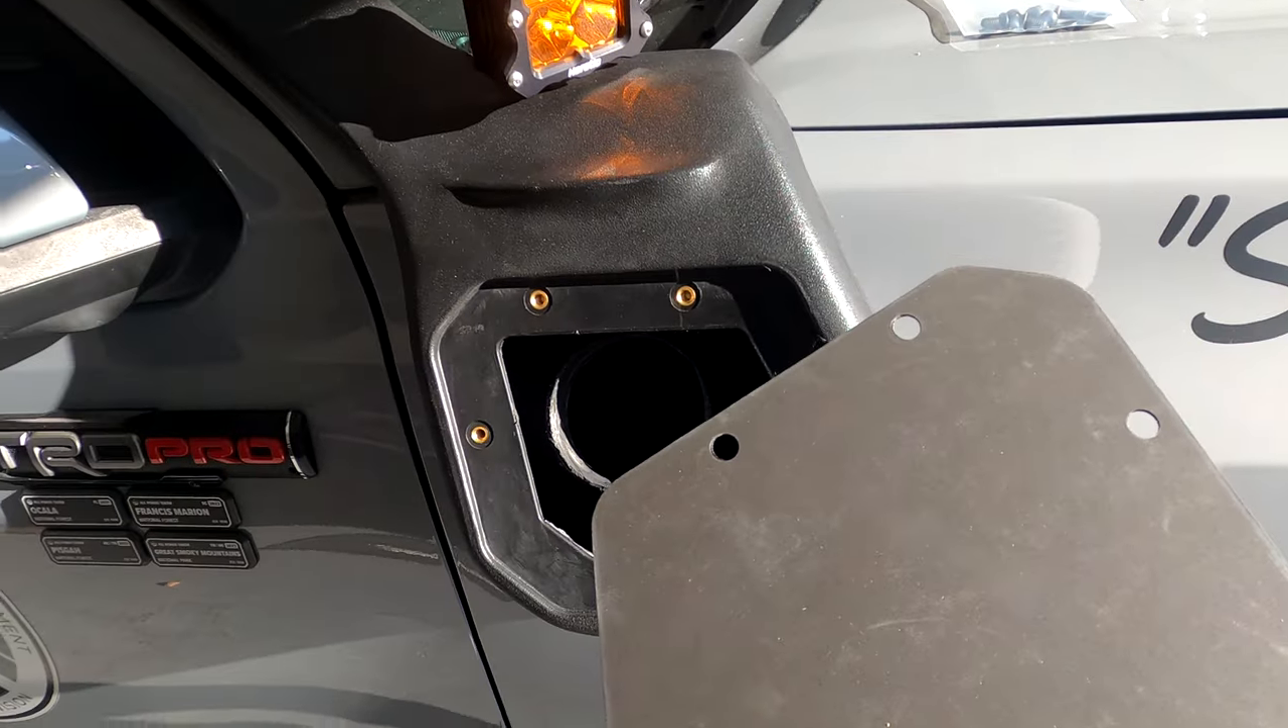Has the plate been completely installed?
No.